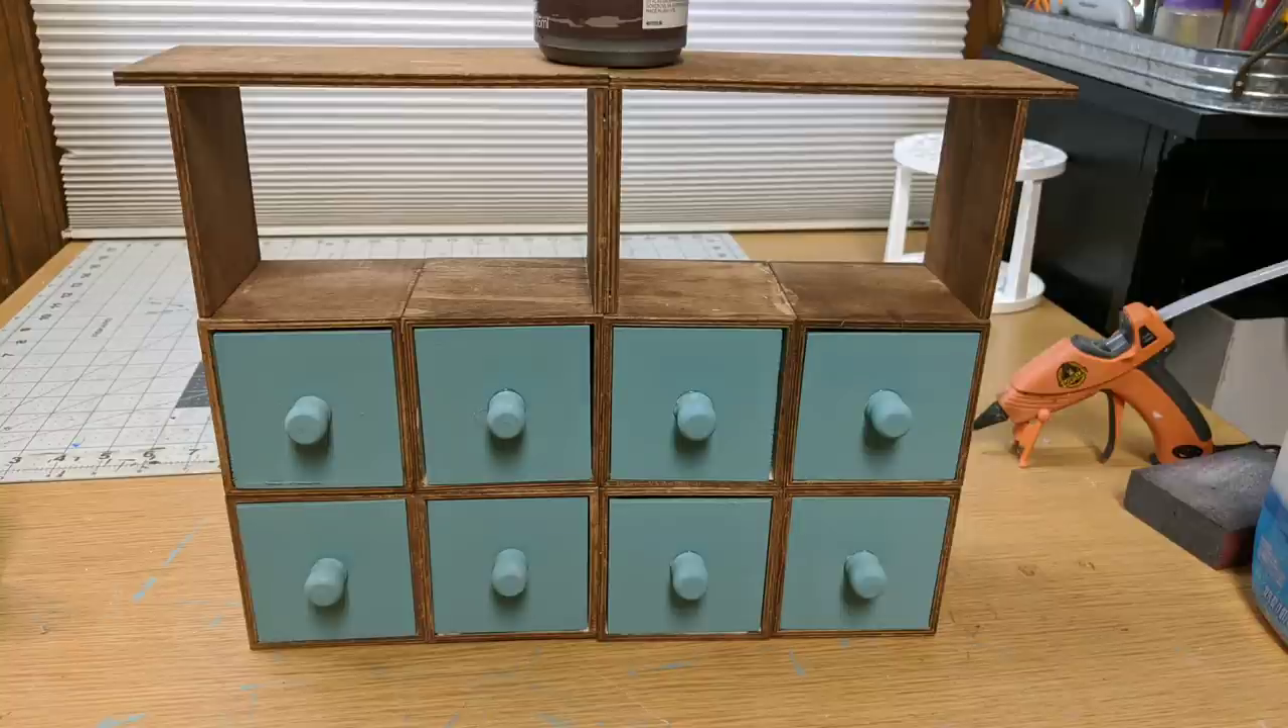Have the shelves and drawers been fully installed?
Yes.